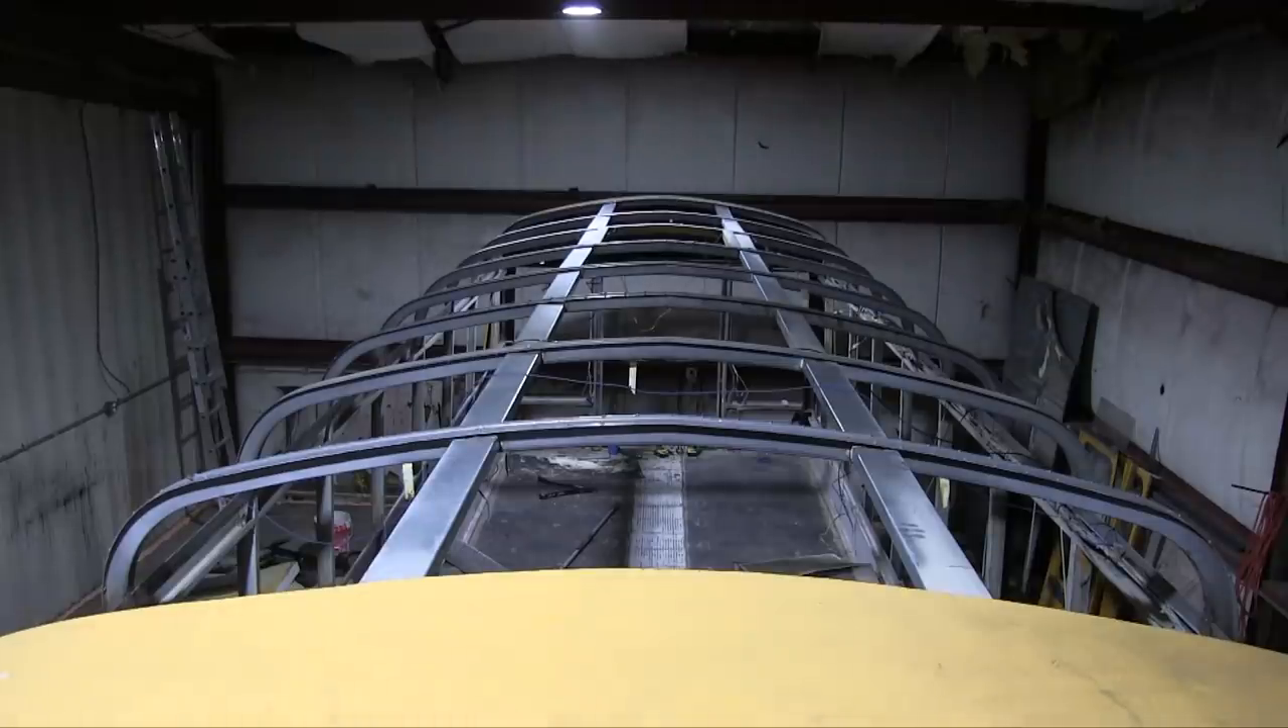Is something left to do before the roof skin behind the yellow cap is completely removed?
No.